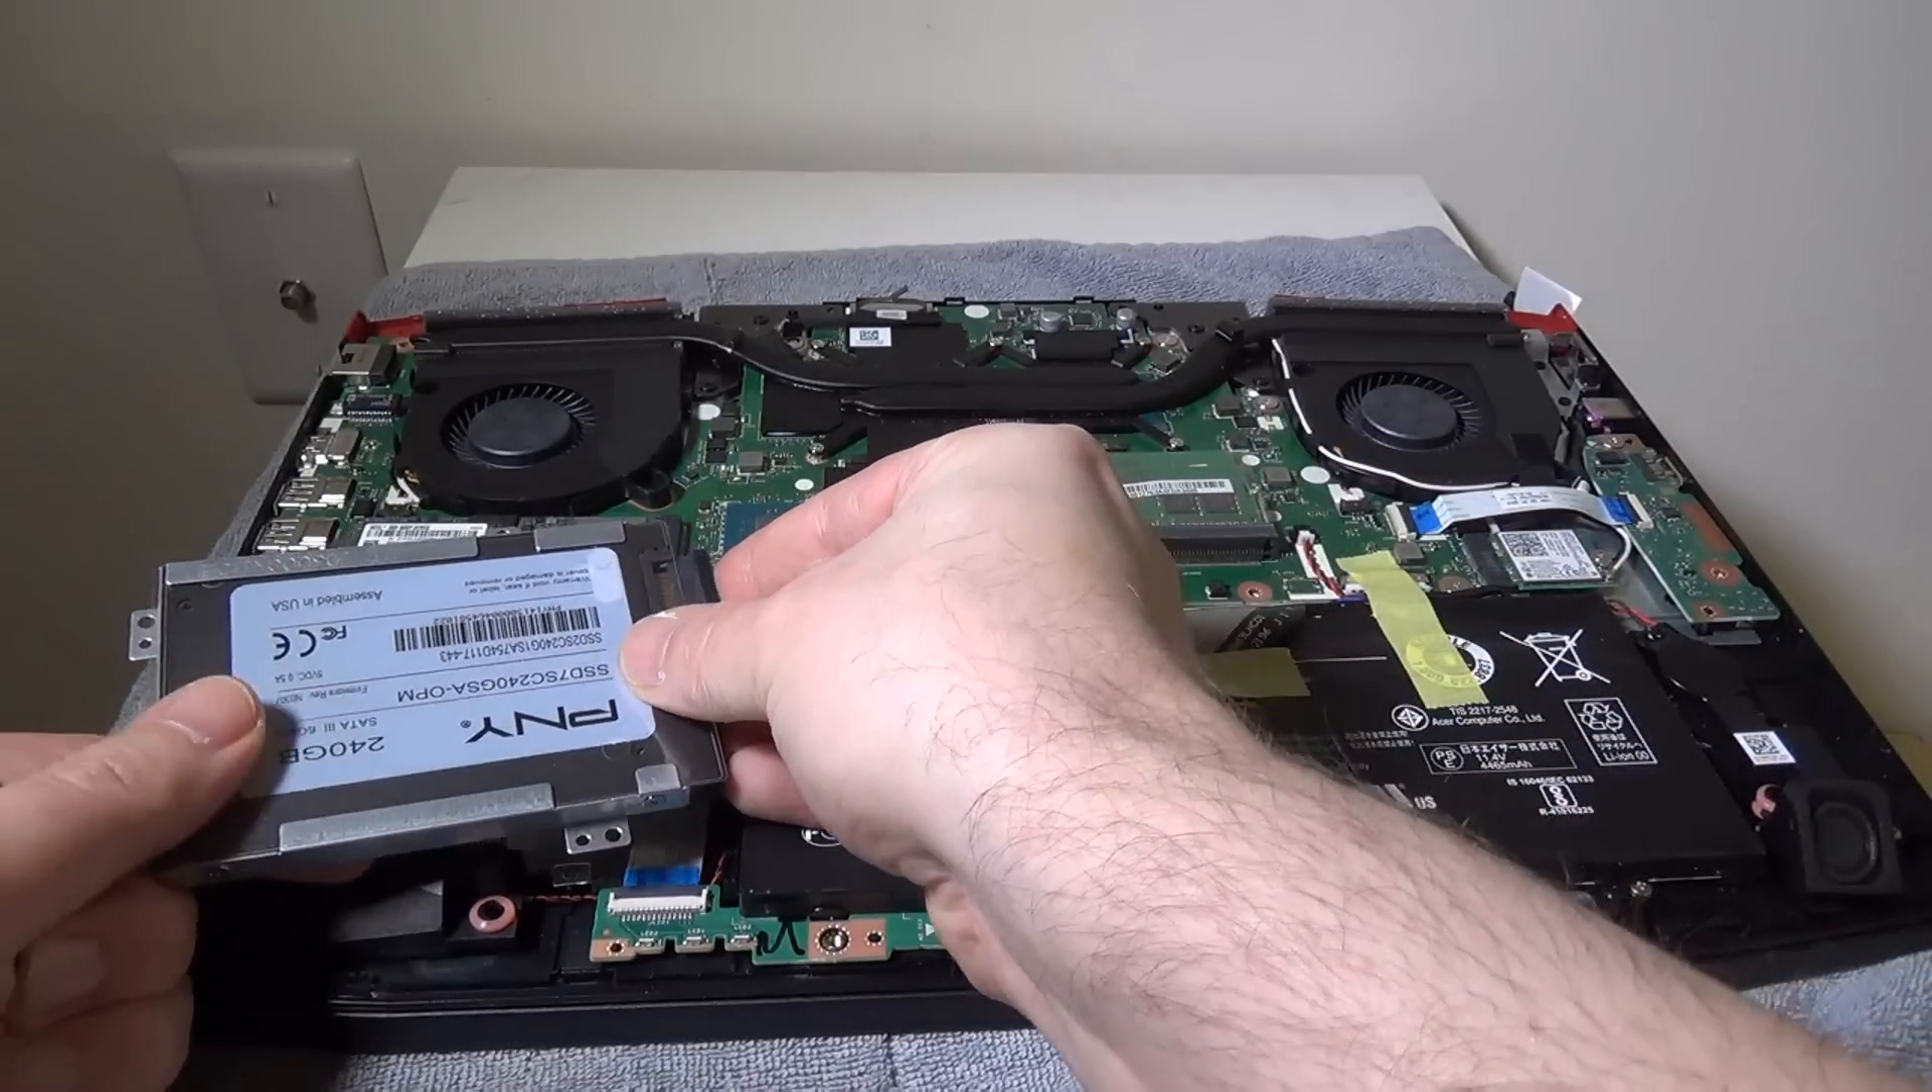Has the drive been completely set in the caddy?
Yes.